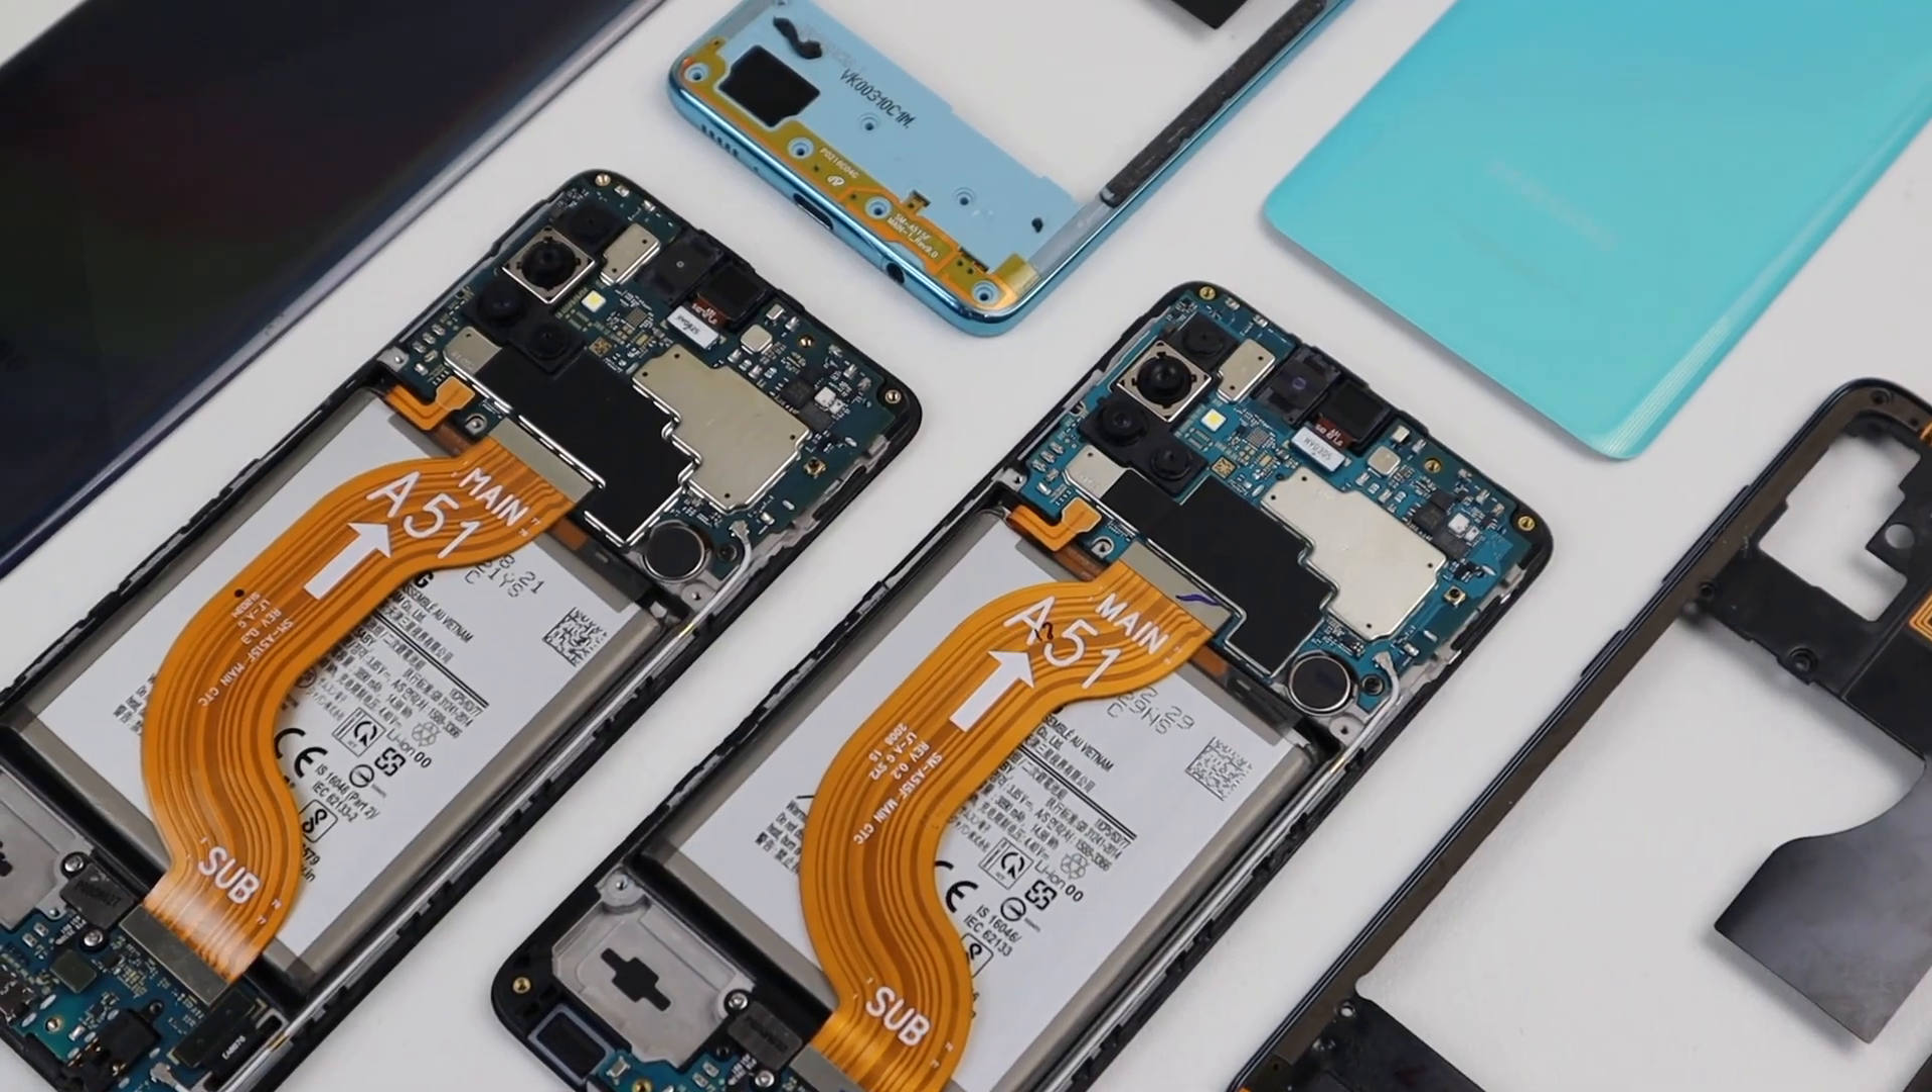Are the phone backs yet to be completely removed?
No.